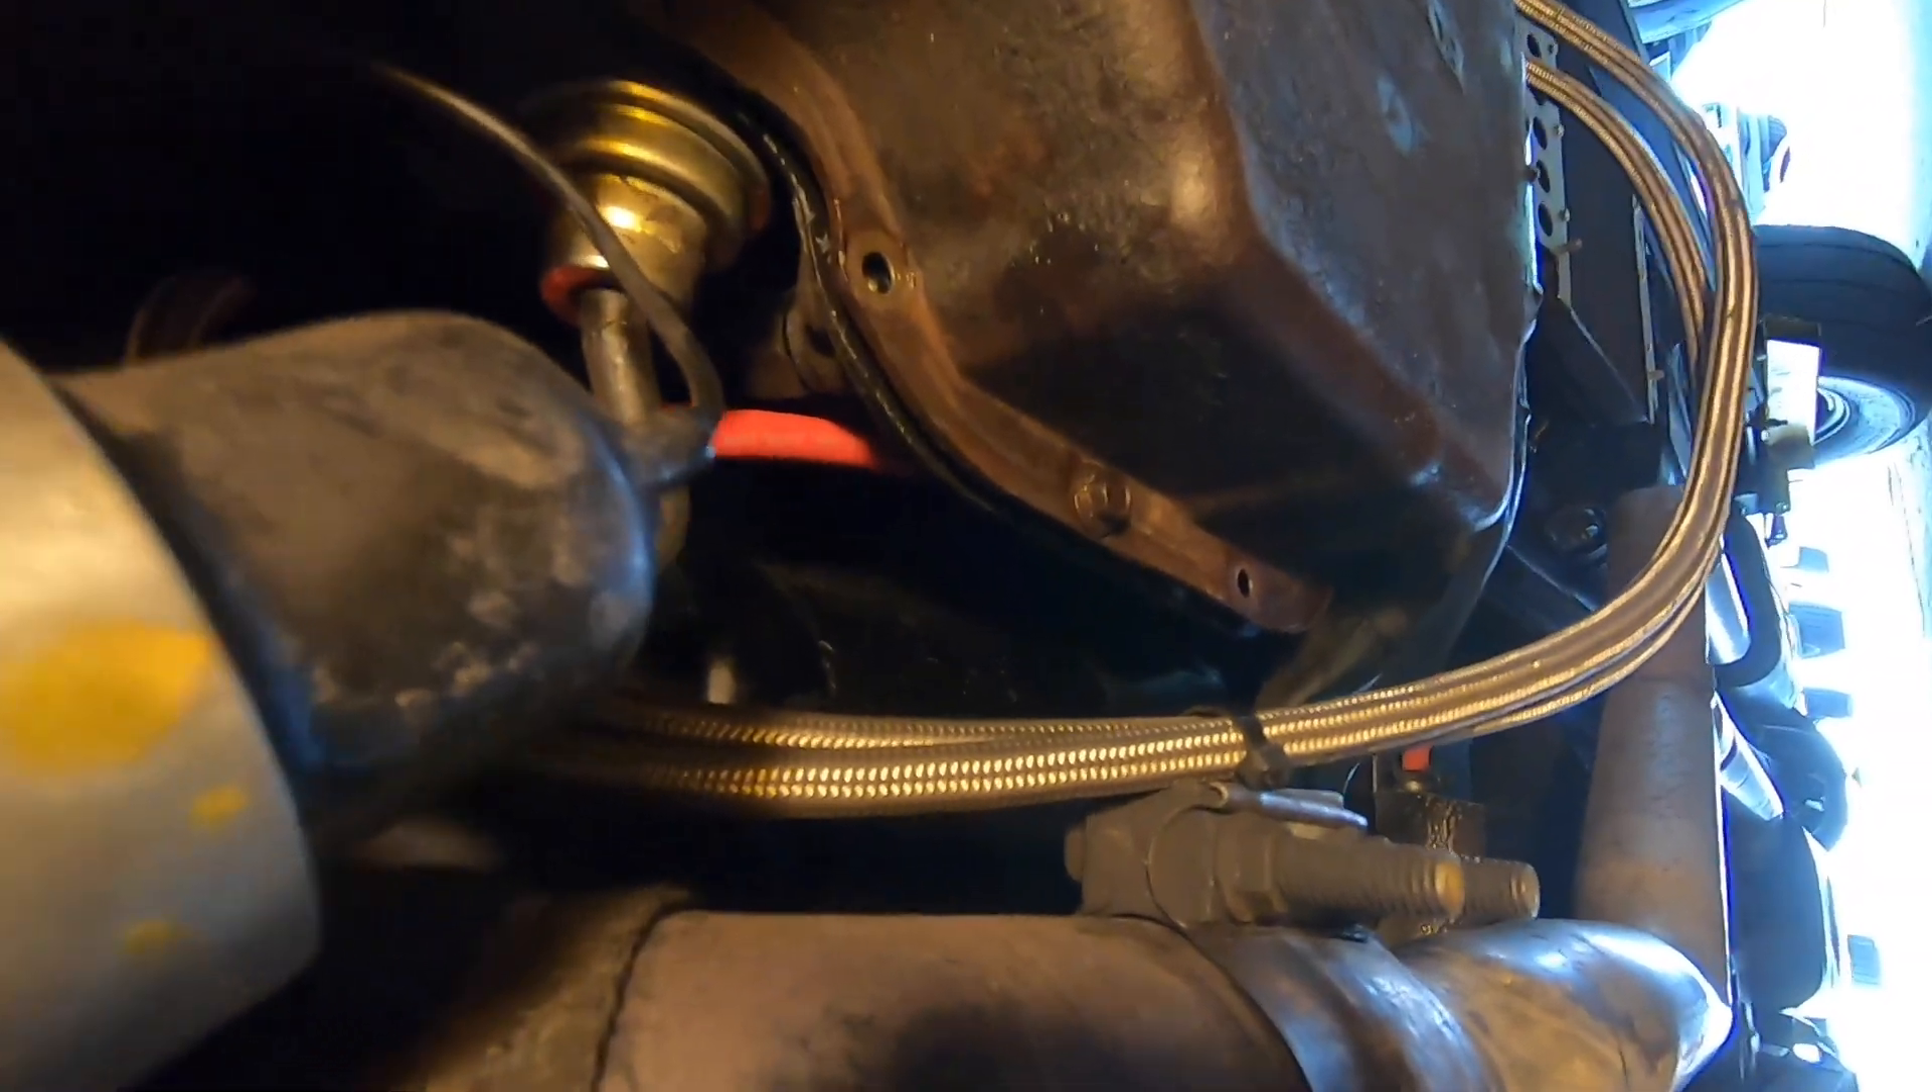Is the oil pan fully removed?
No.